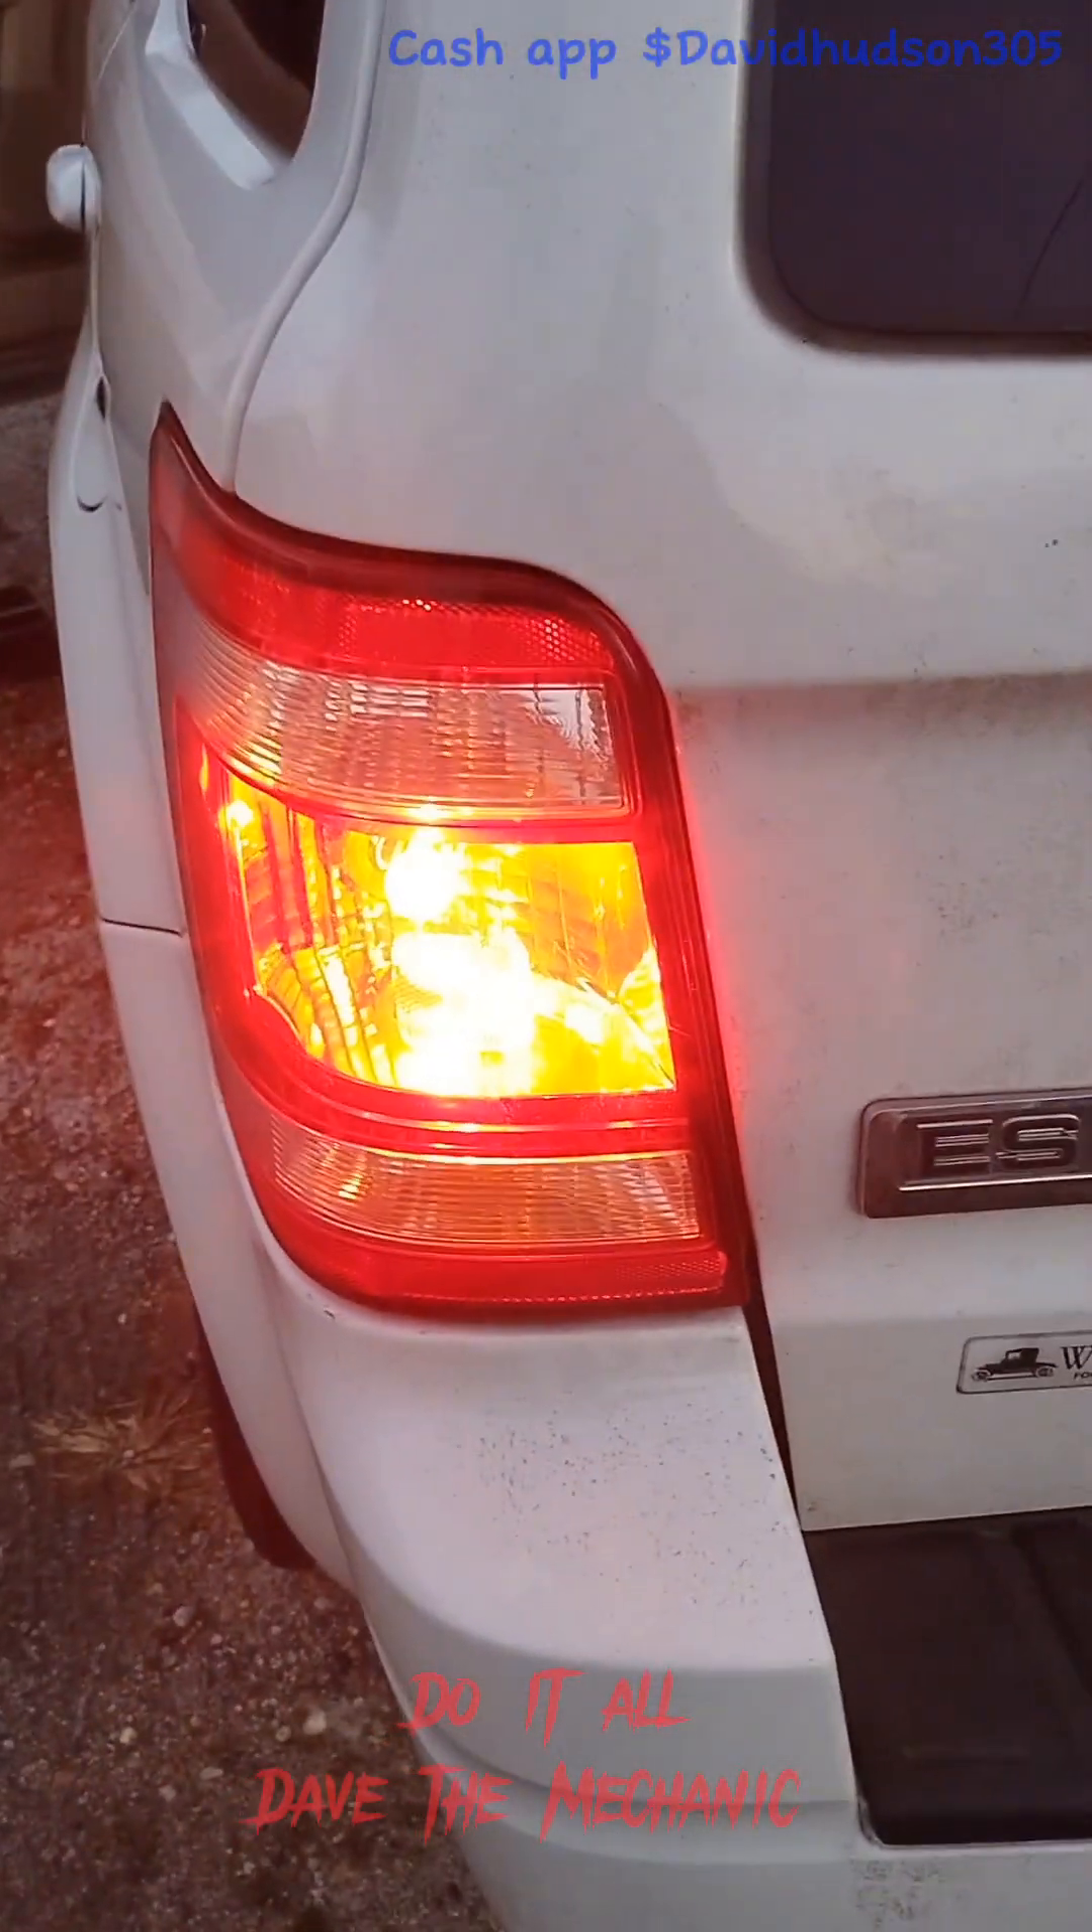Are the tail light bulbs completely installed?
Yes.